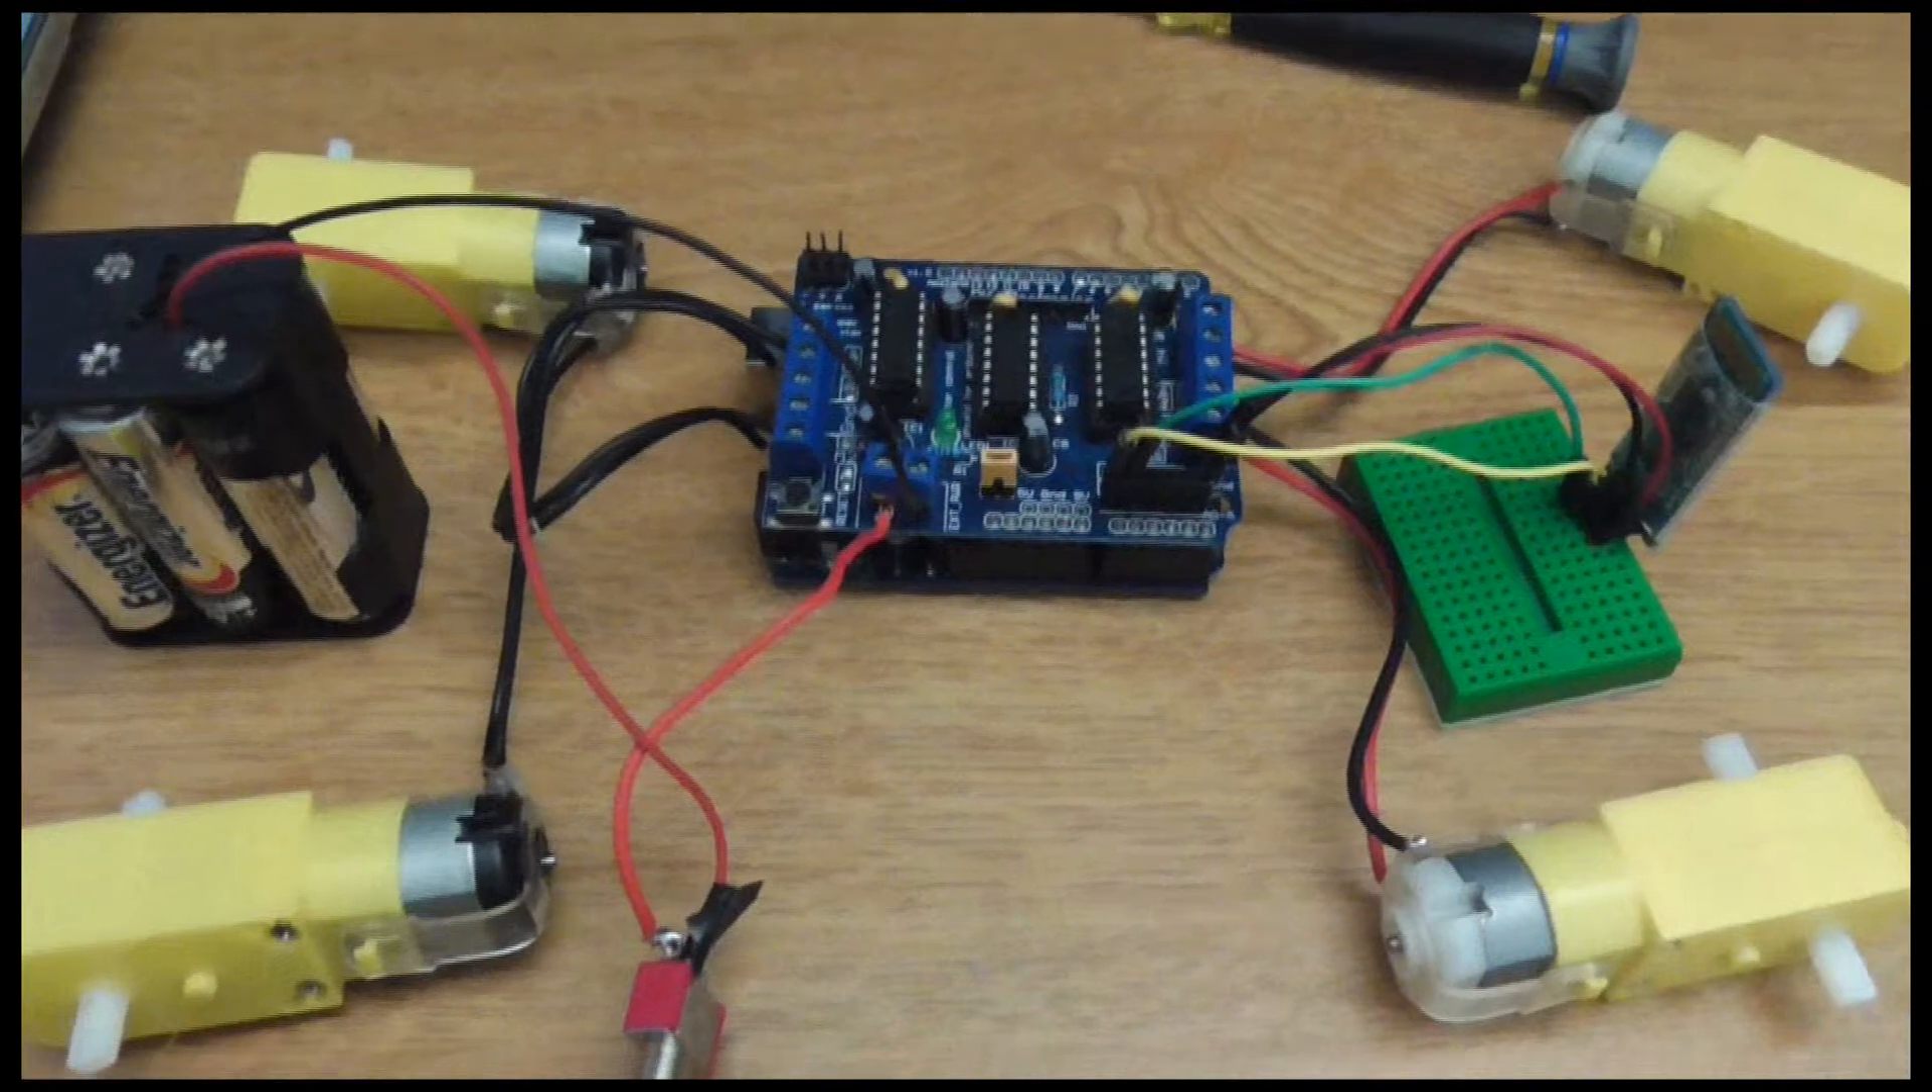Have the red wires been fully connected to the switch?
Yes.